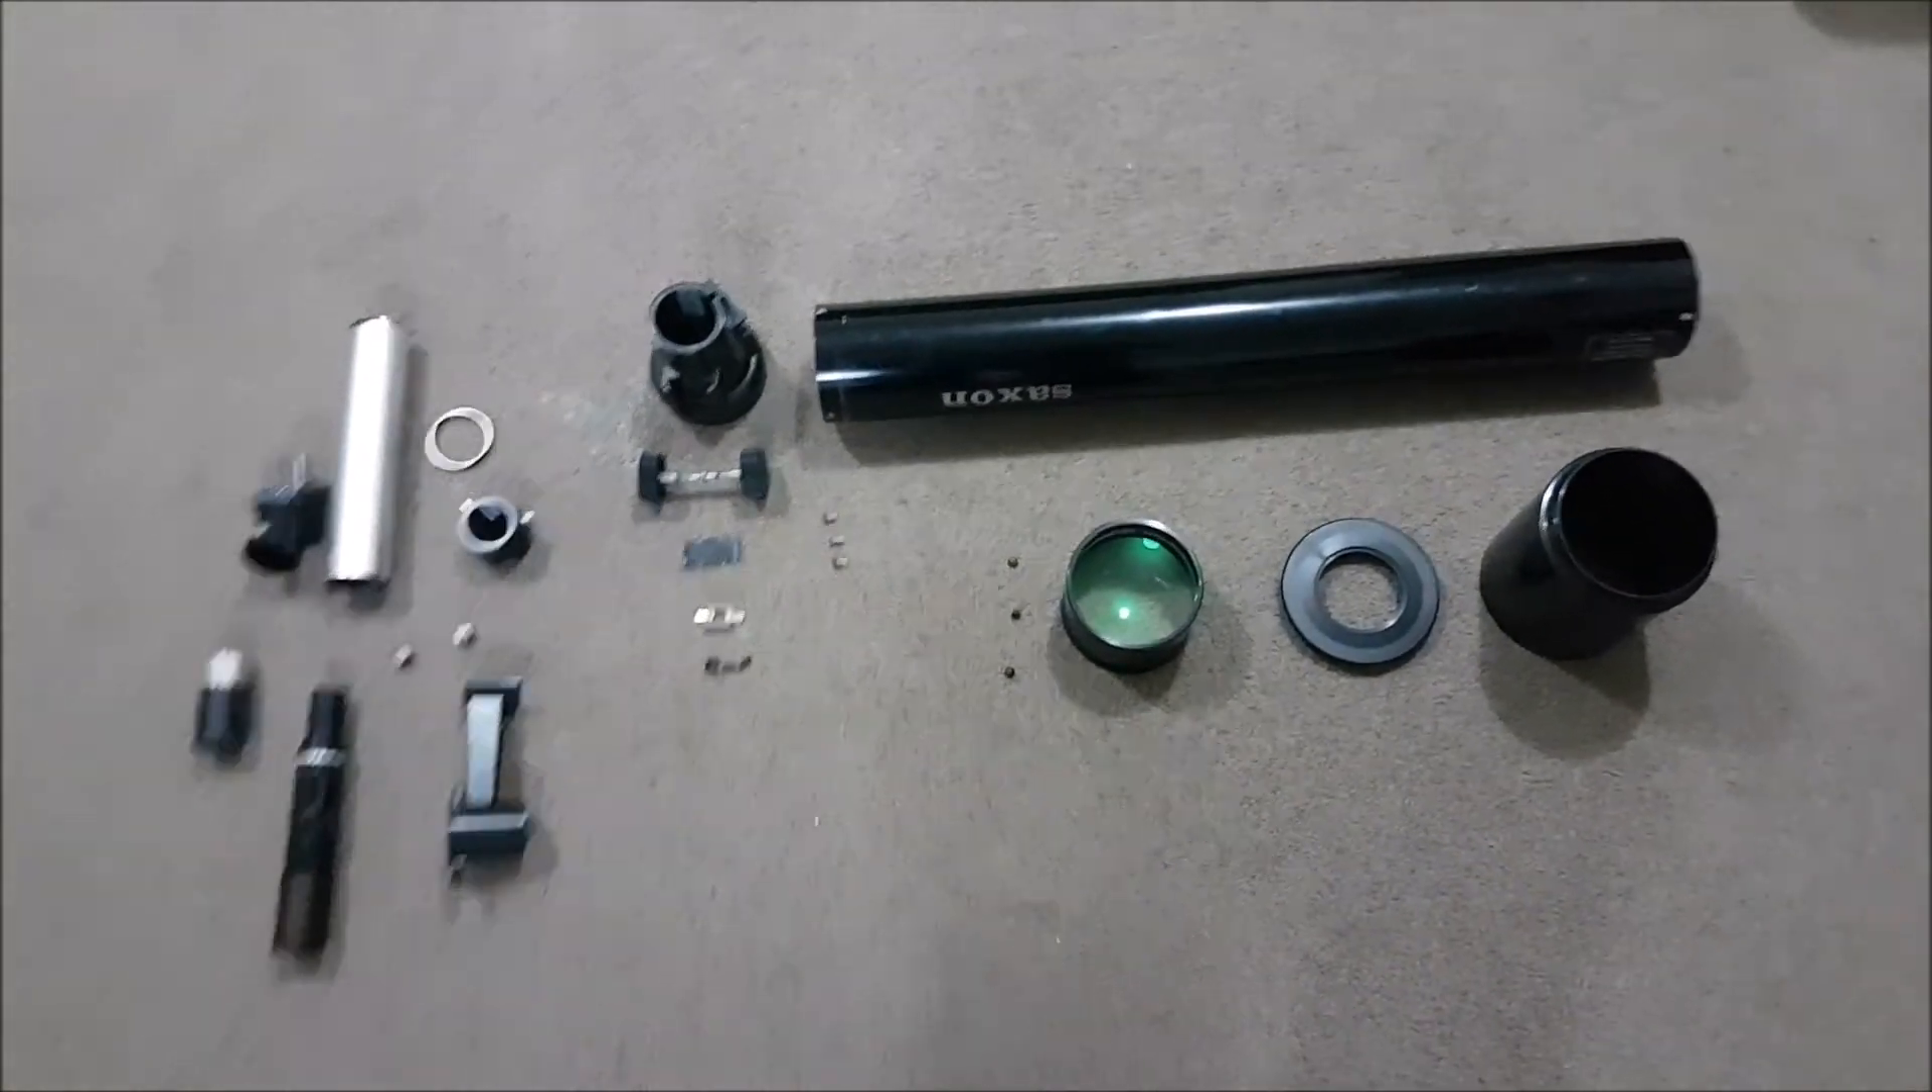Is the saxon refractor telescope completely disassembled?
Yes.